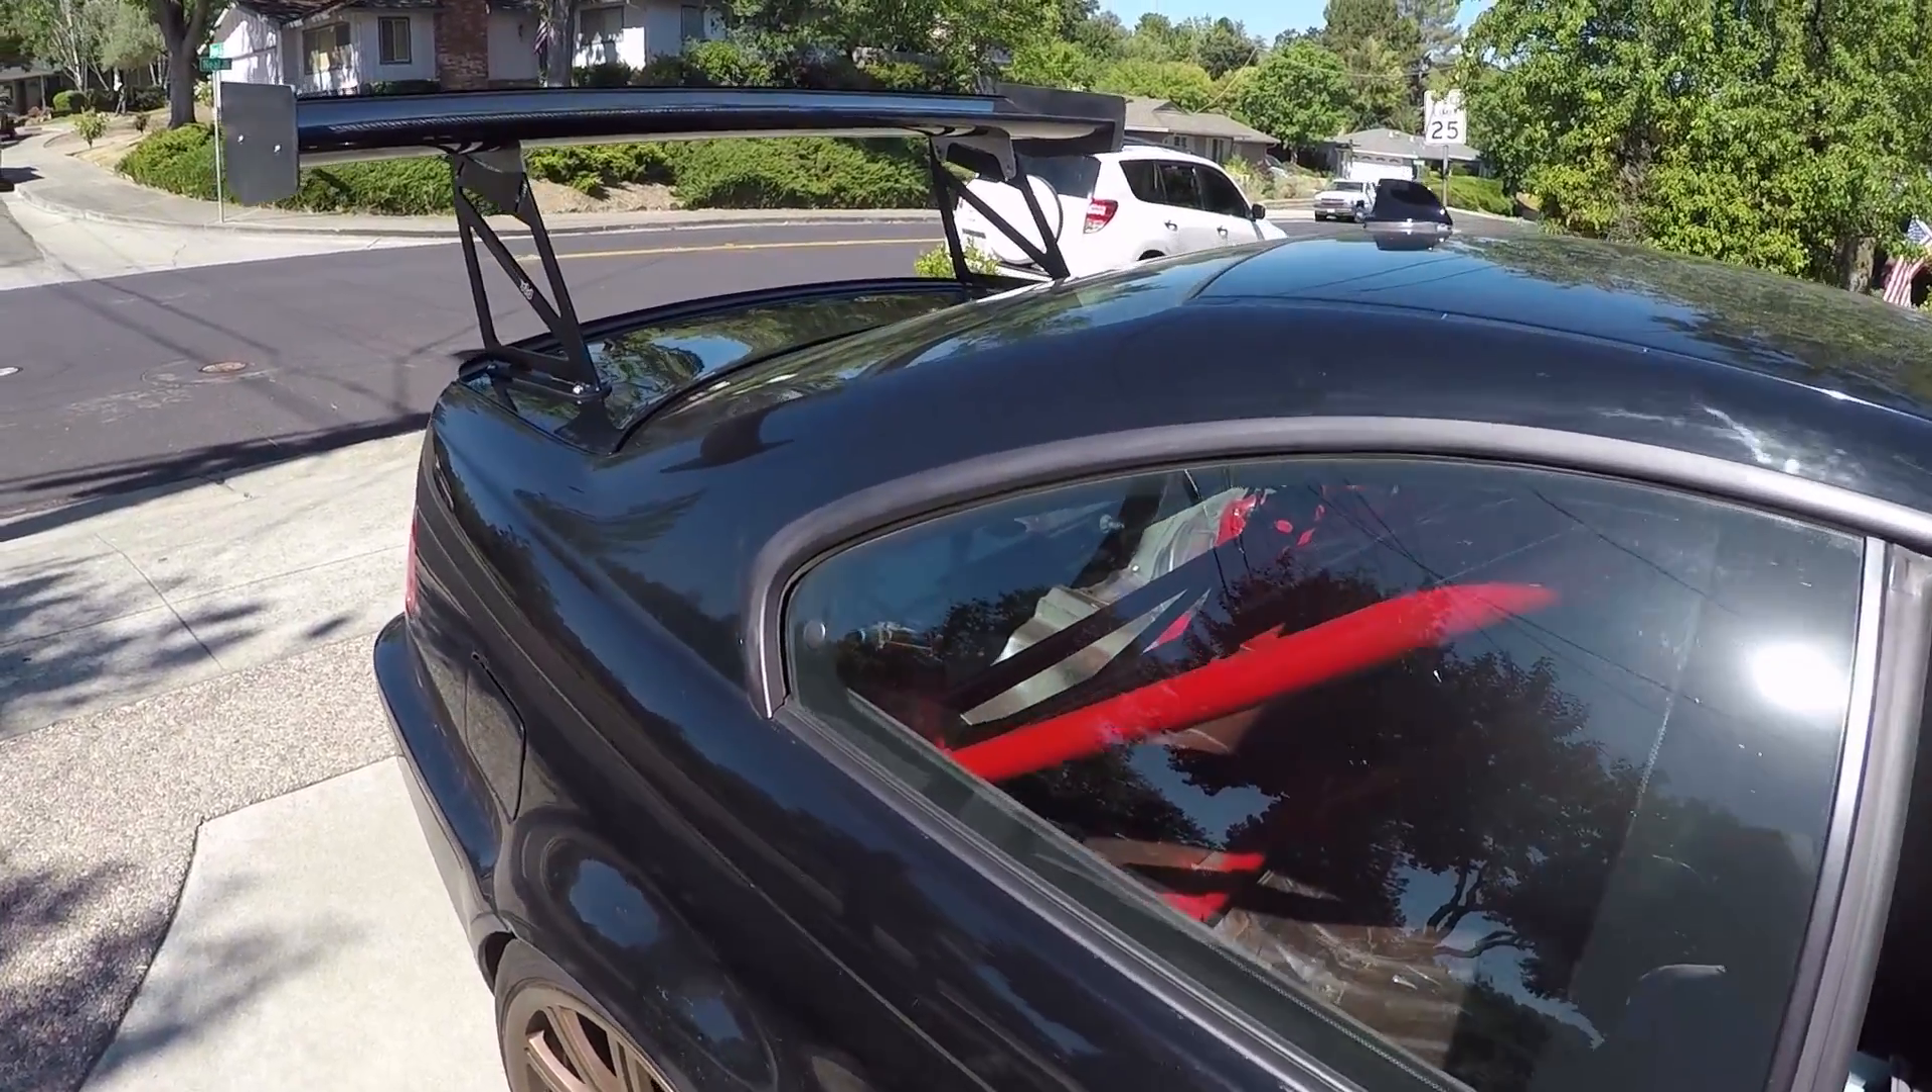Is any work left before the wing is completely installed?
No.